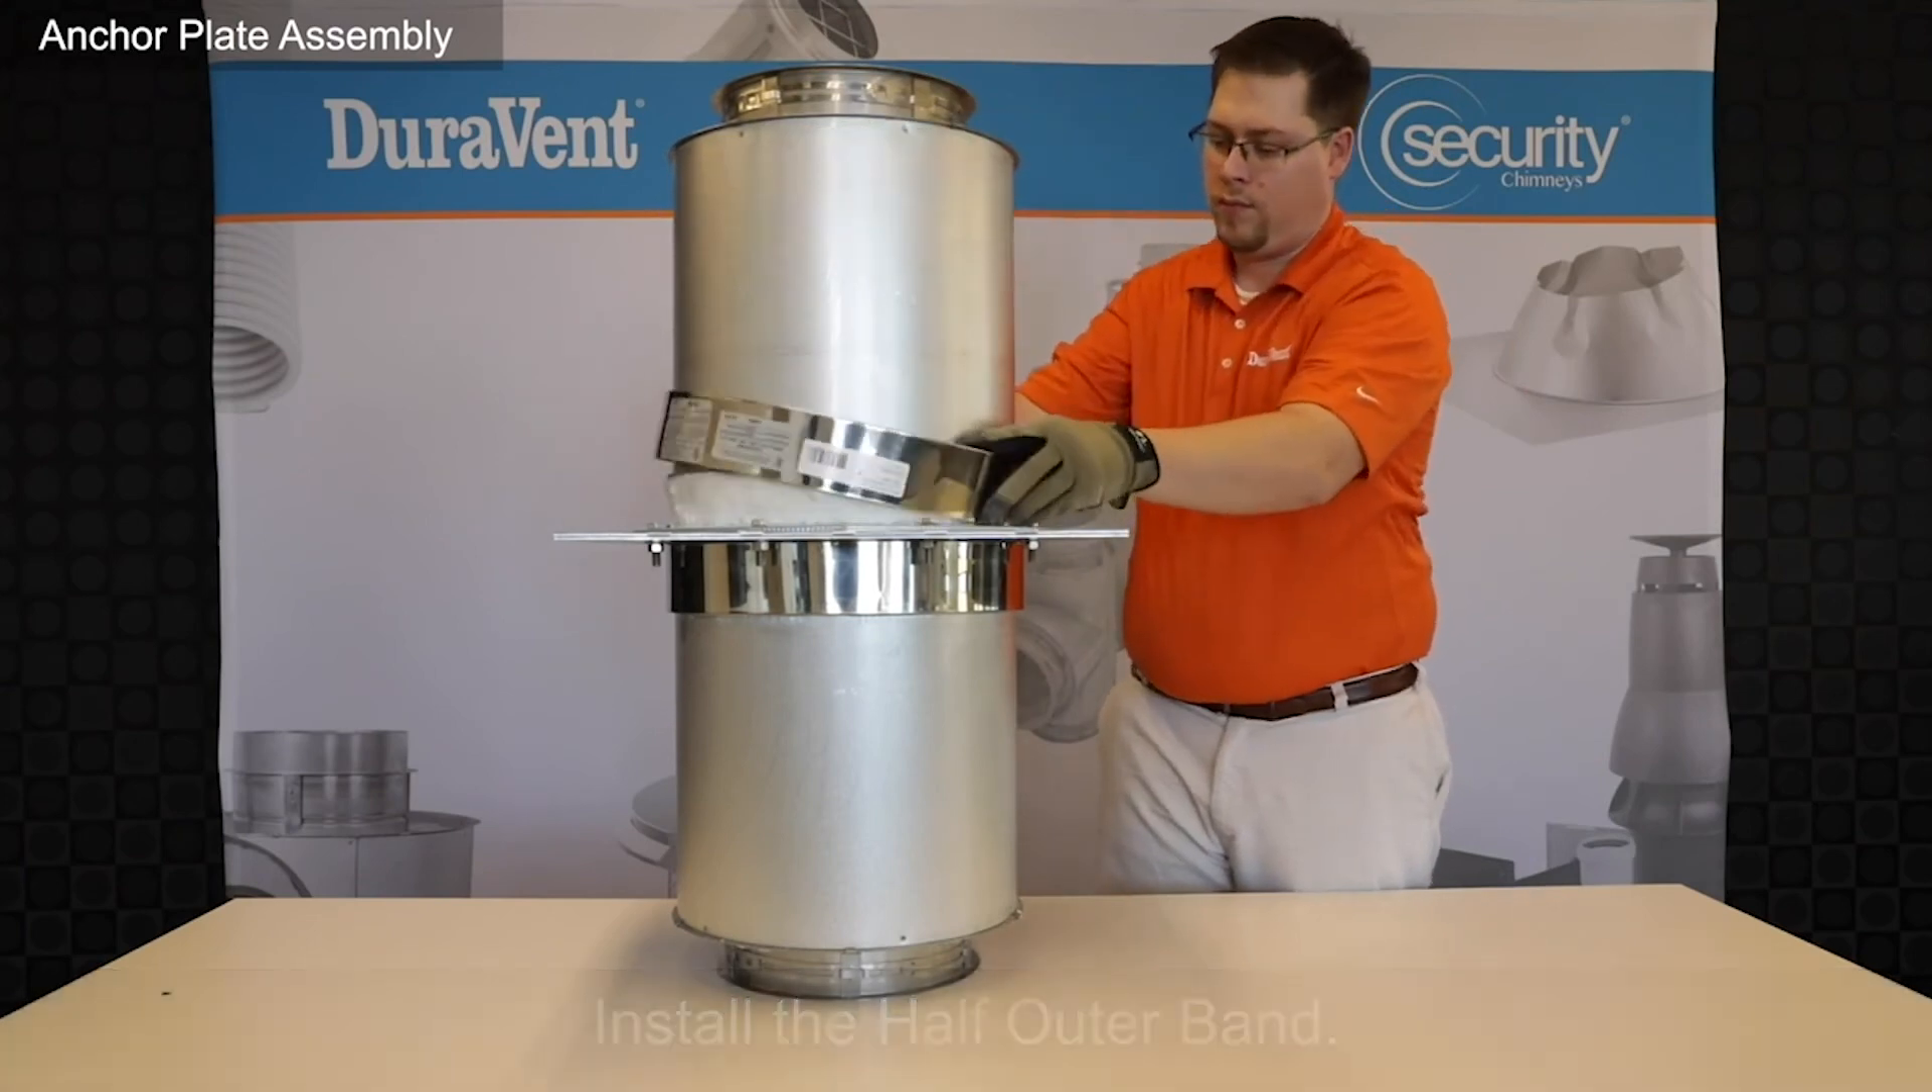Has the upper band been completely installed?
No.